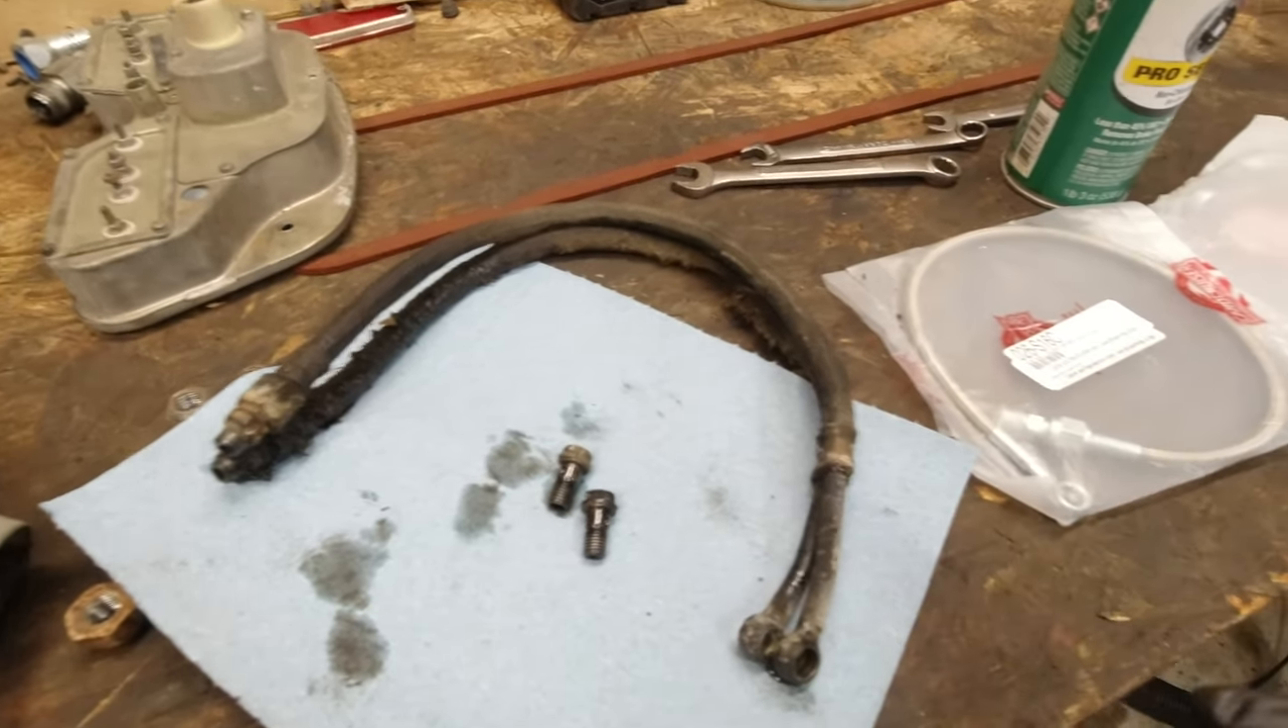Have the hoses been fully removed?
Yes.